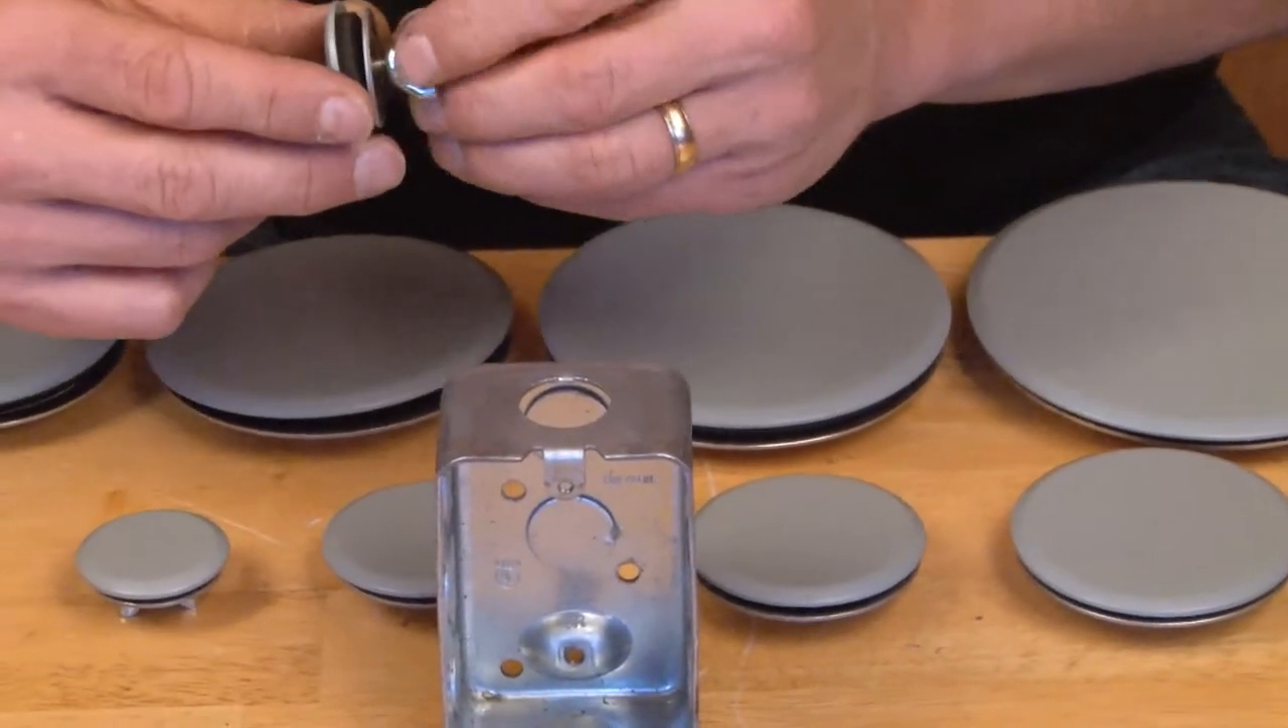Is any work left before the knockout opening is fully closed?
Yes.